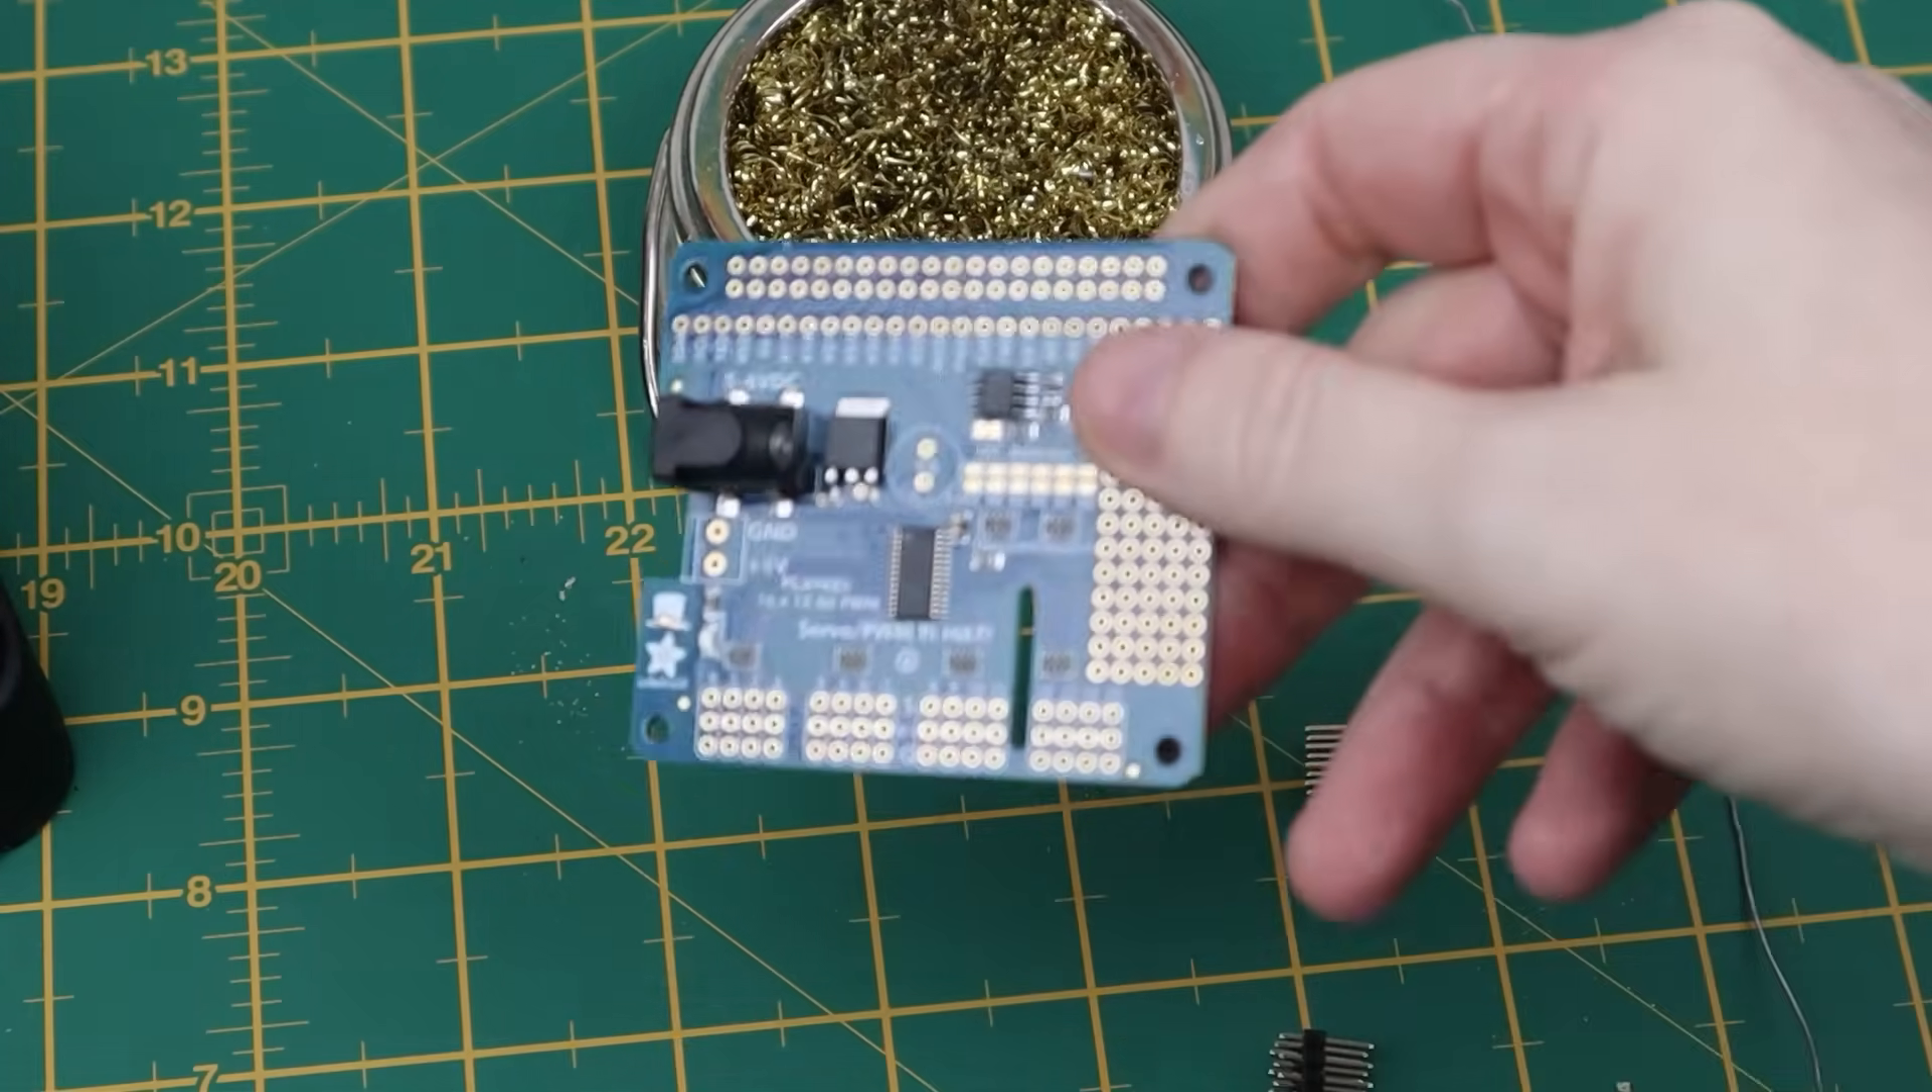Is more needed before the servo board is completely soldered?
Yes.